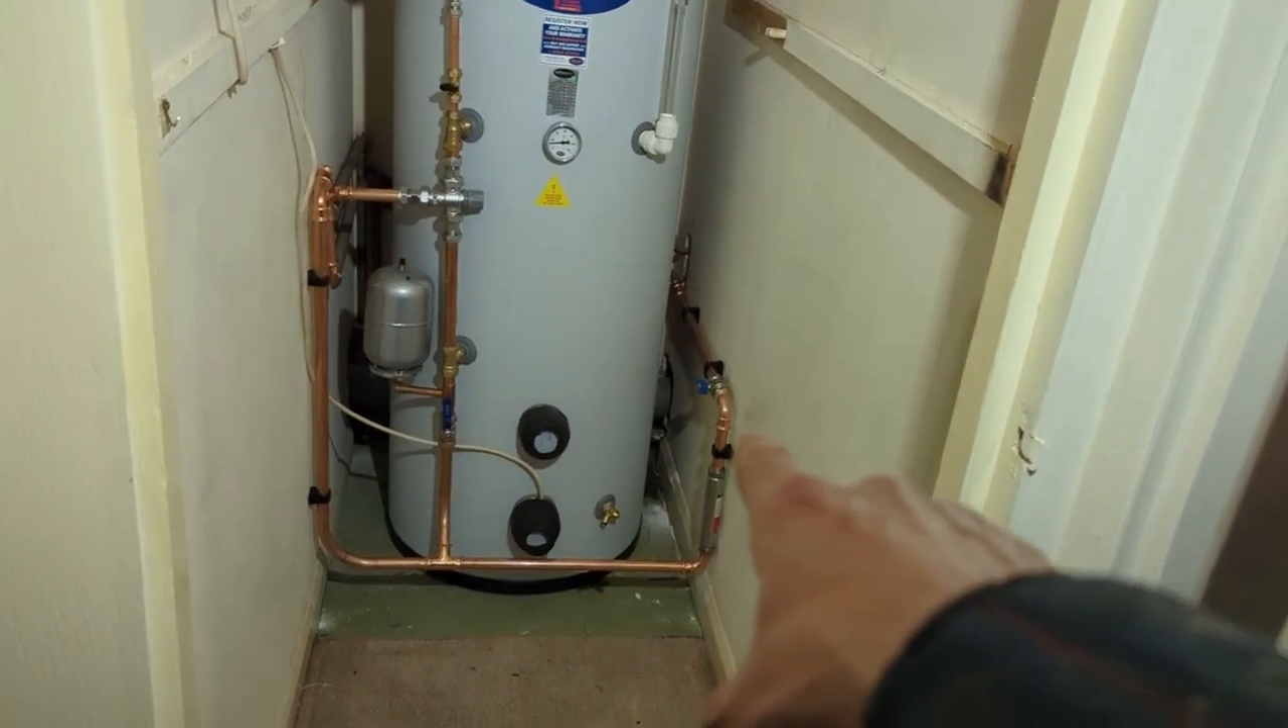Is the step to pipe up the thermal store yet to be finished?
No.